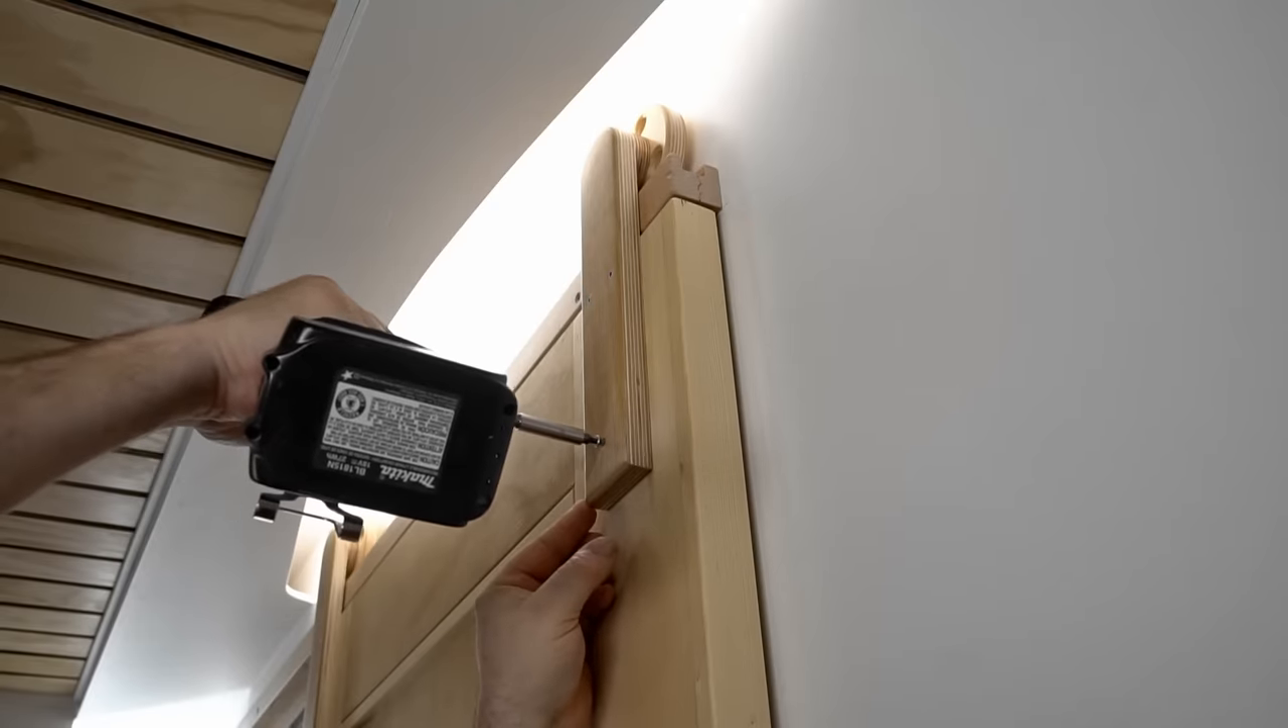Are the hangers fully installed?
No.